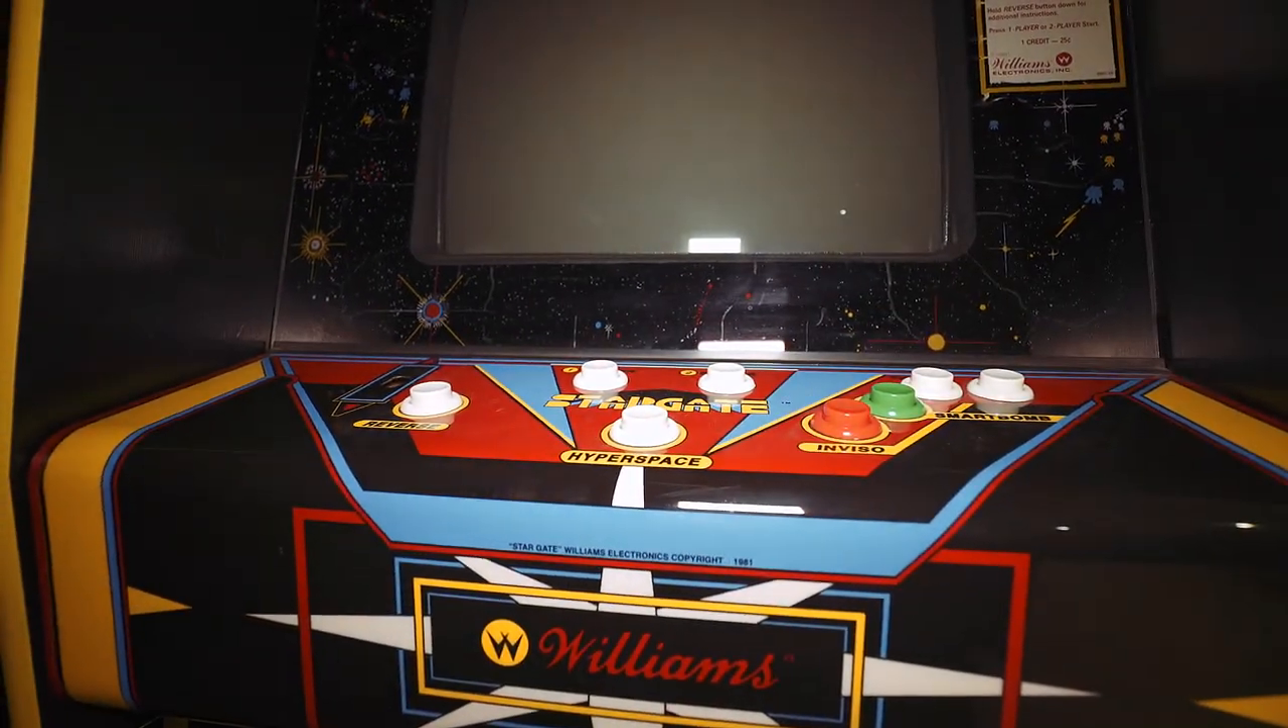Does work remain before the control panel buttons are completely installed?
No.